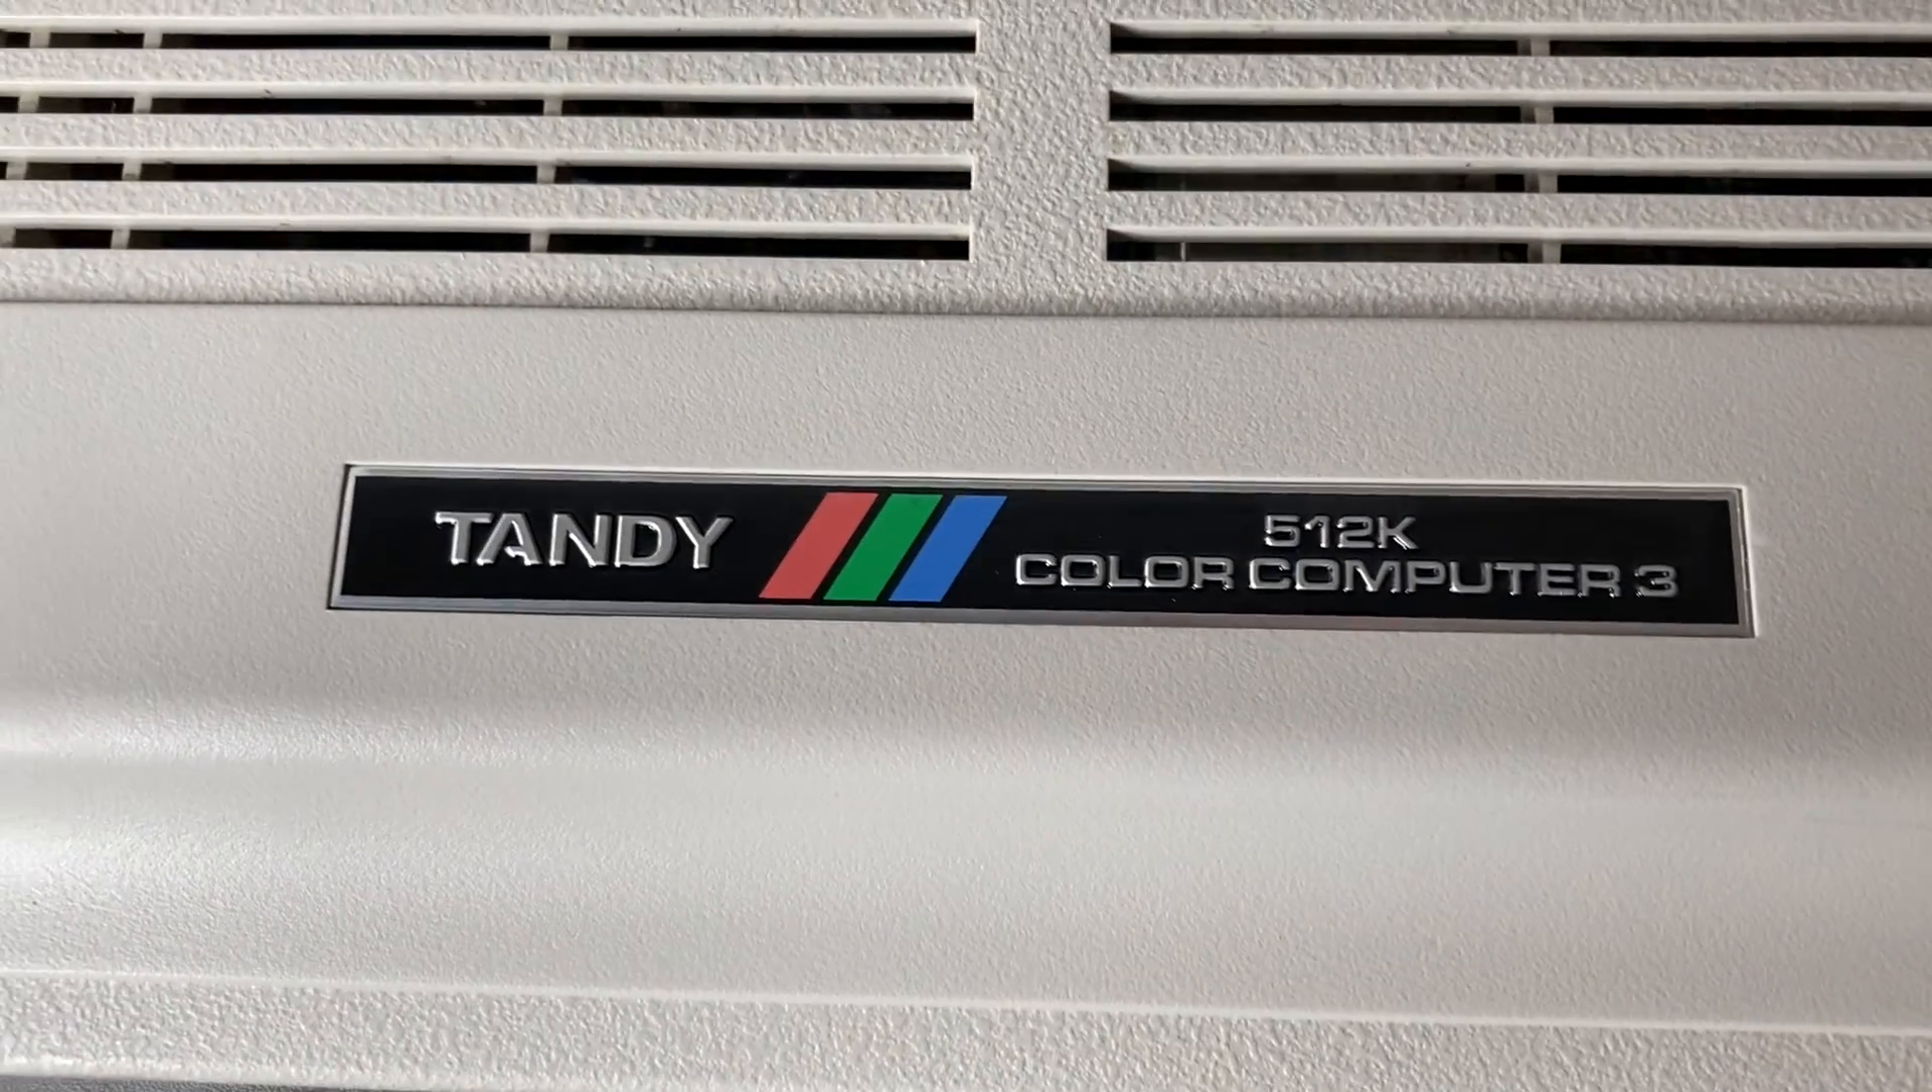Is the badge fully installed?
Yes.